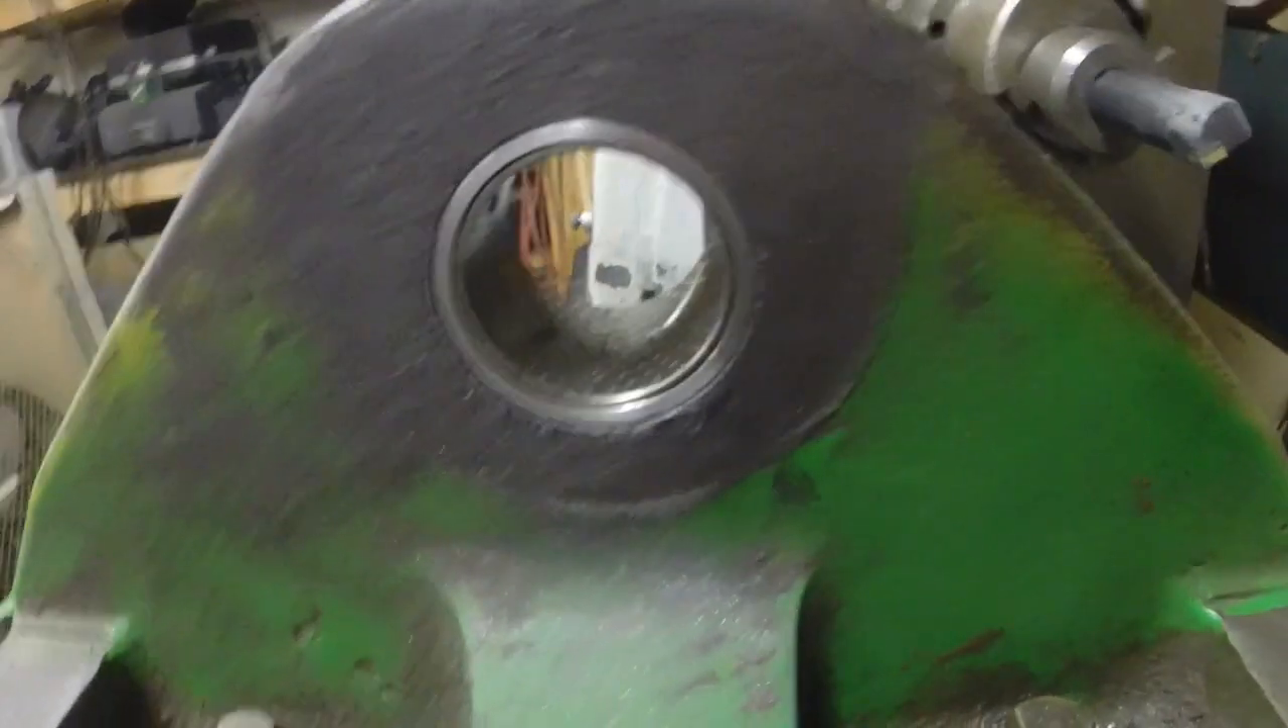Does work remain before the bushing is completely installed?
No.